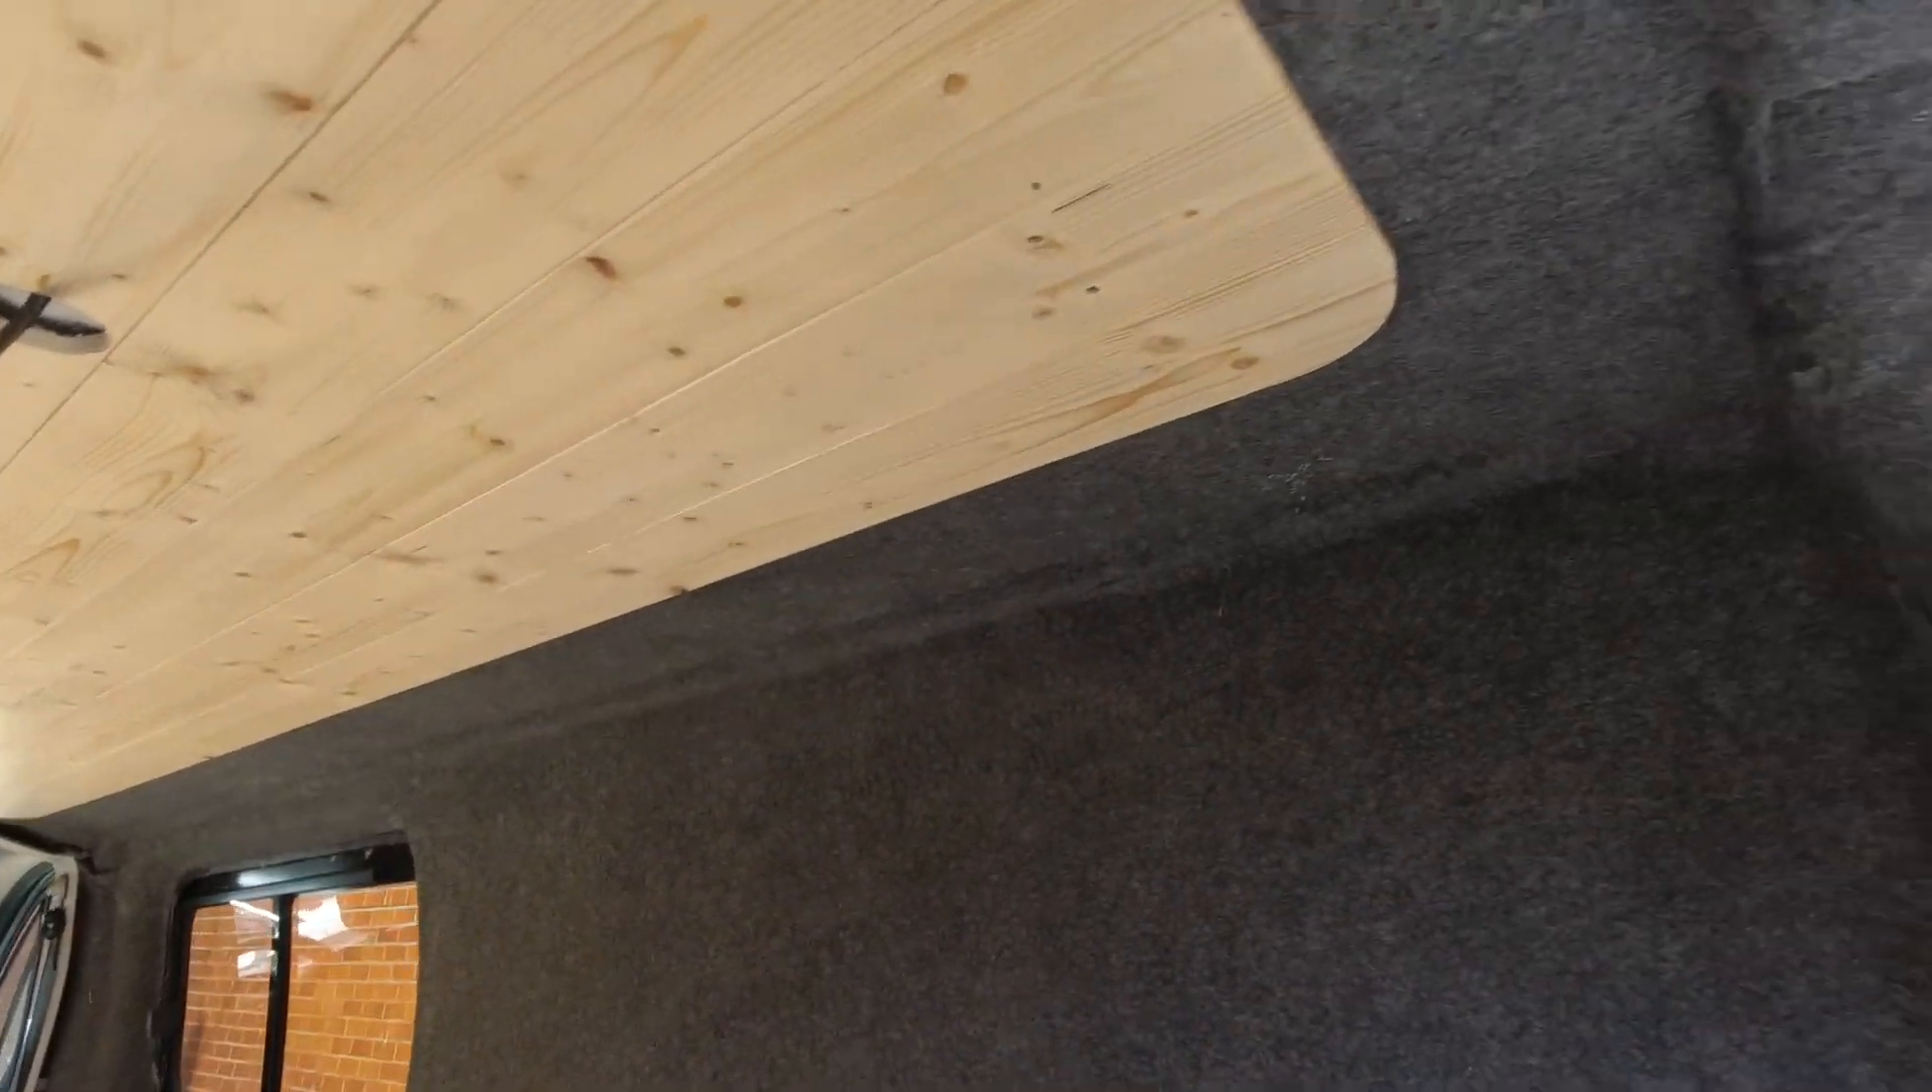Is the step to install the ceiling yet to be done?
No.